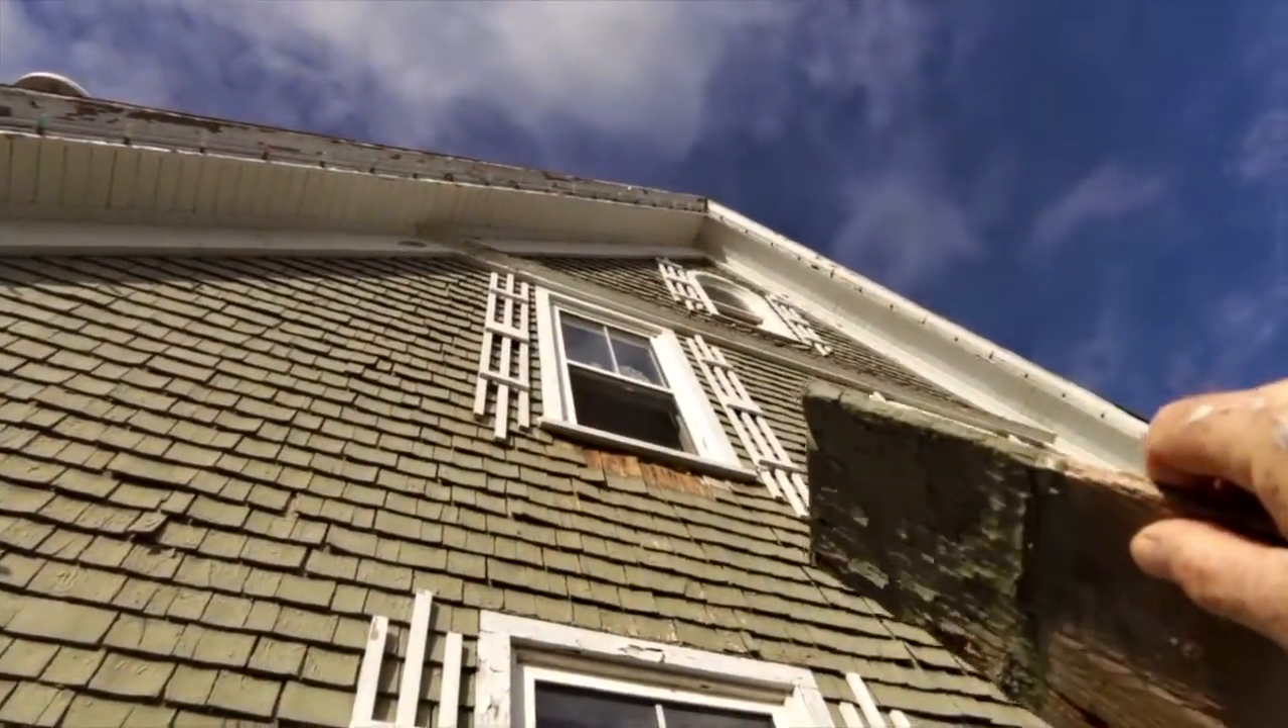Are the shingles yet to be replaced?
Yes.